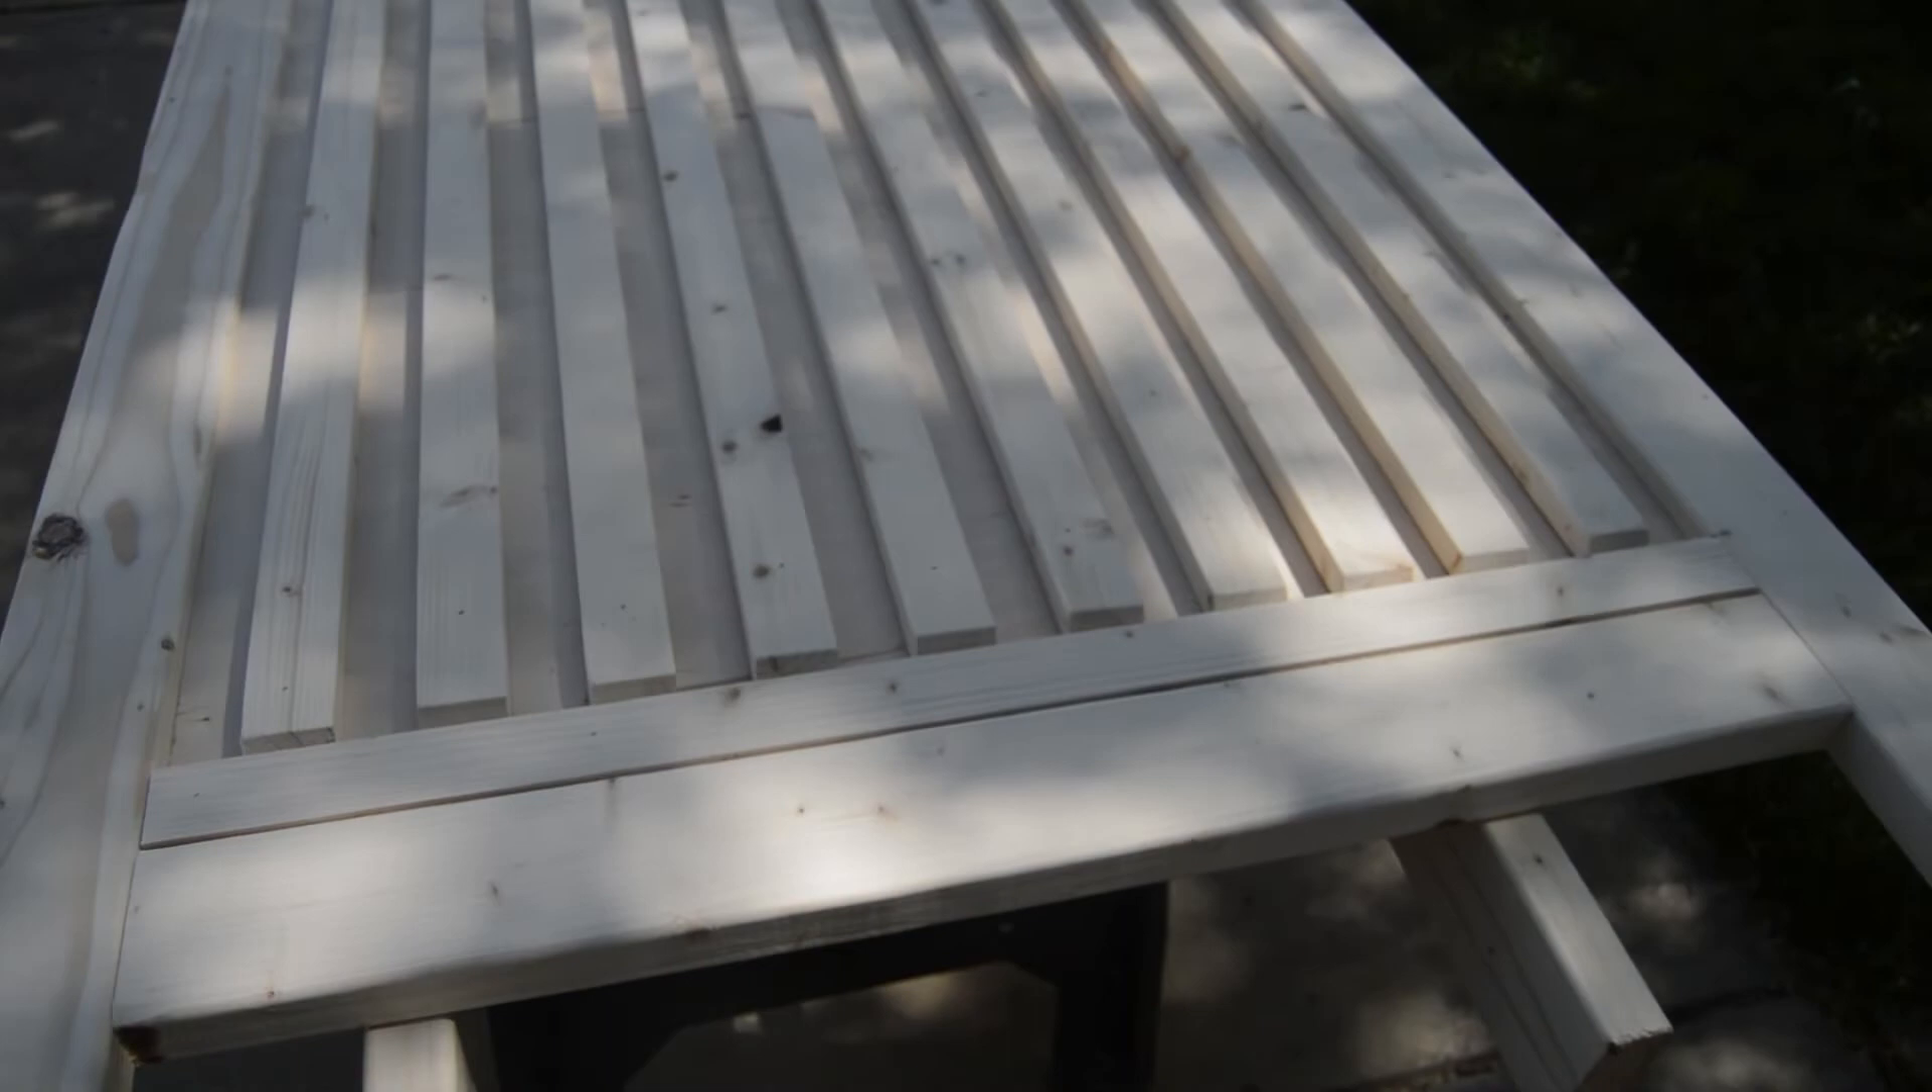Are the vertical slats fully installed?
Yes.